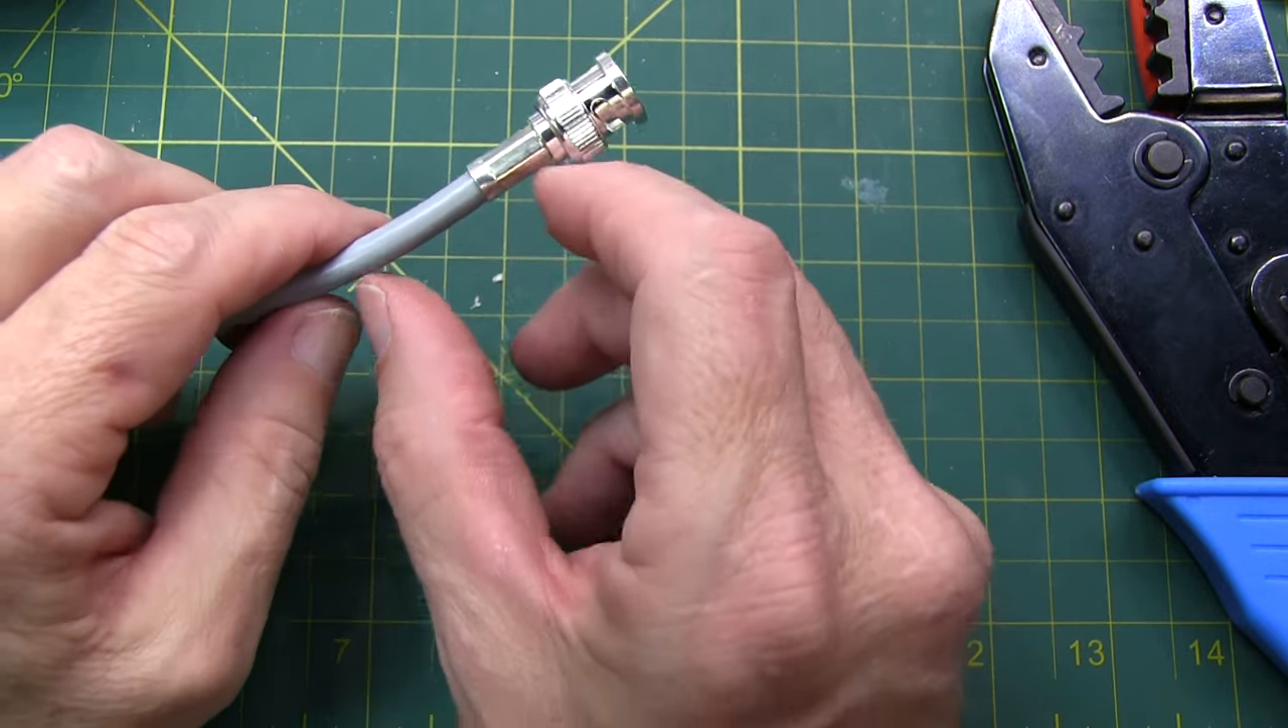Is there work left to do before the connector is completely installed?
No.